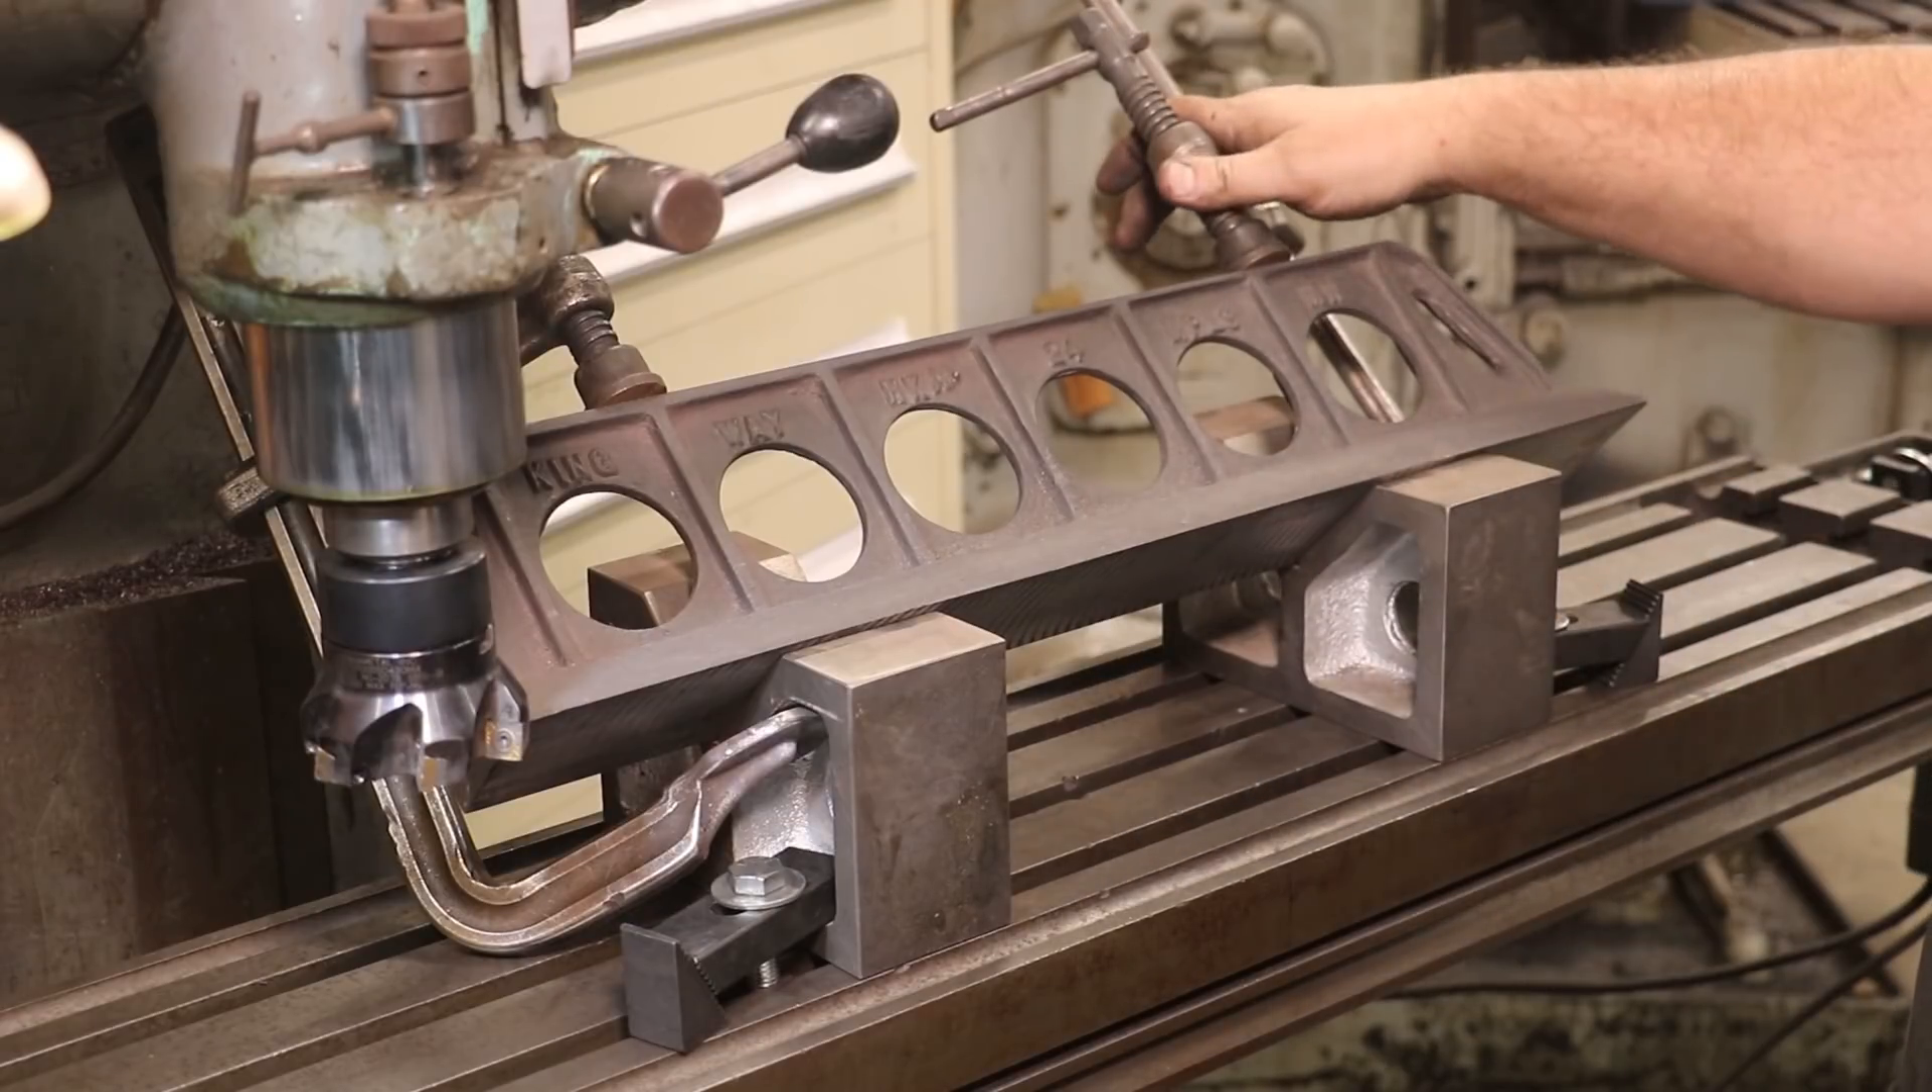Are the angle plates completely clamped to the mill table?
Yes.